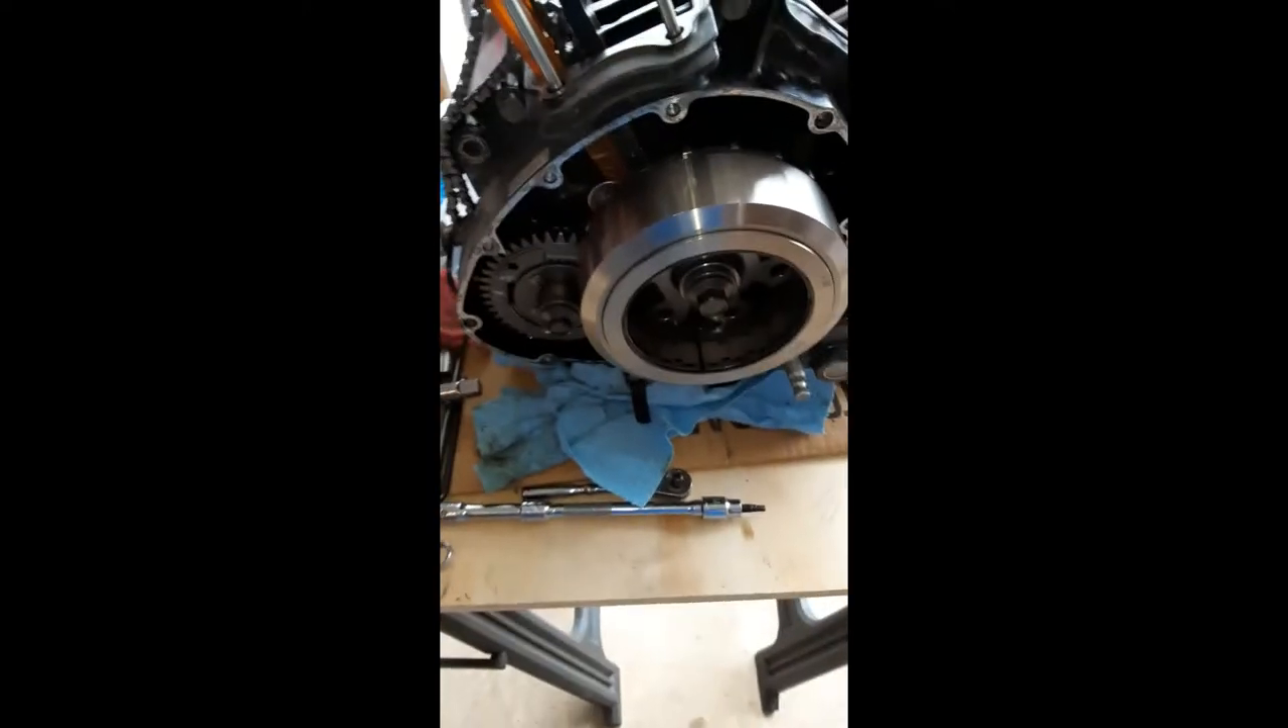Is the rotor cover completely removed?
Yes.